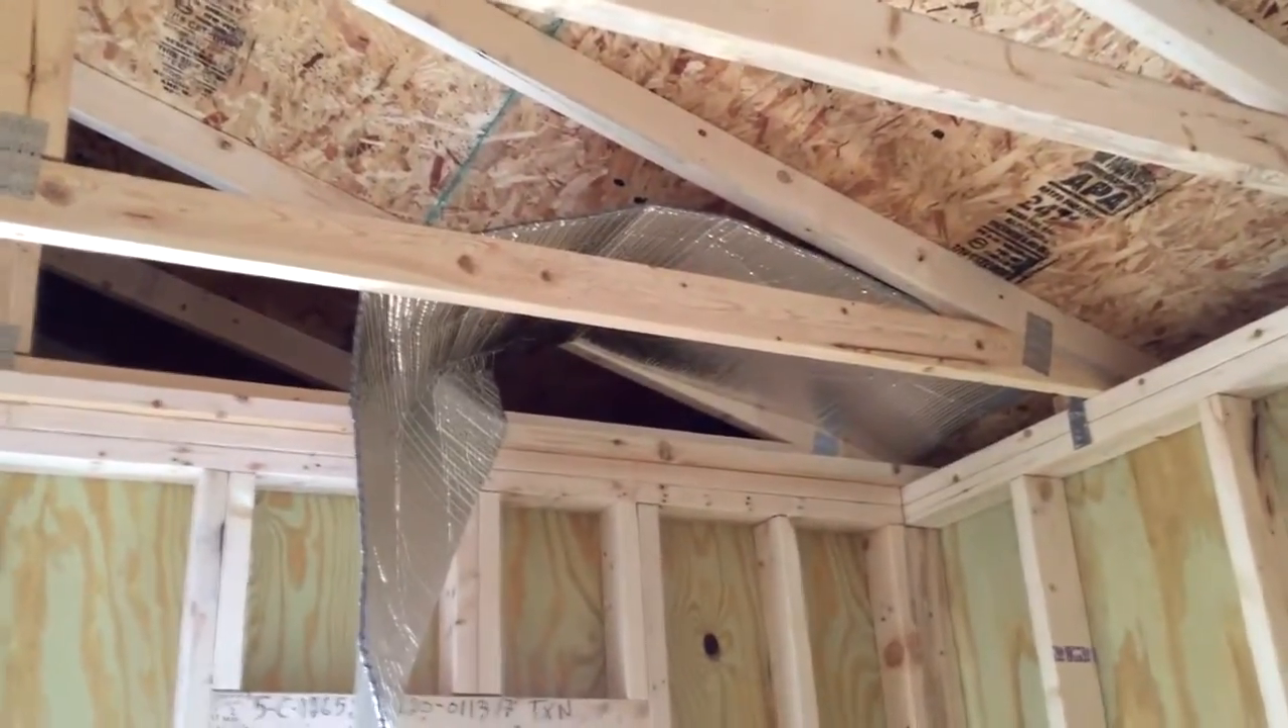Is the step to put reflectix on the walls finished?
No.